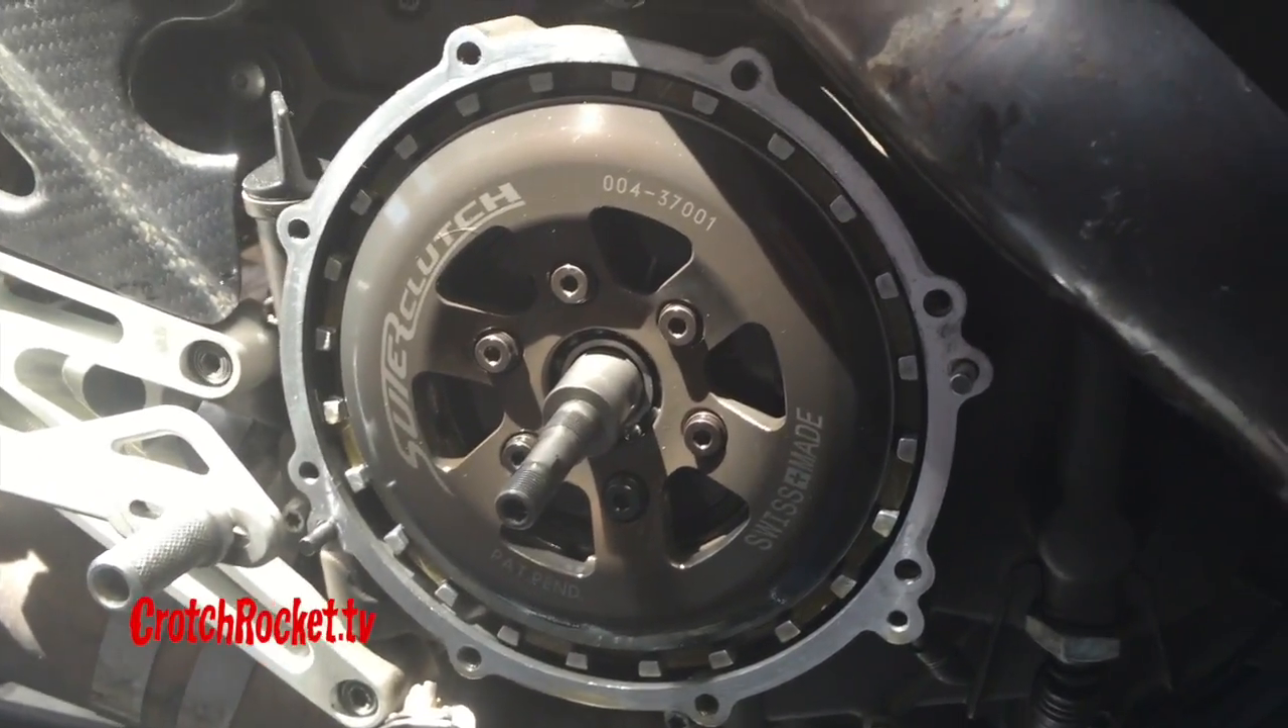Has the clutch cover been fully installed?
No.